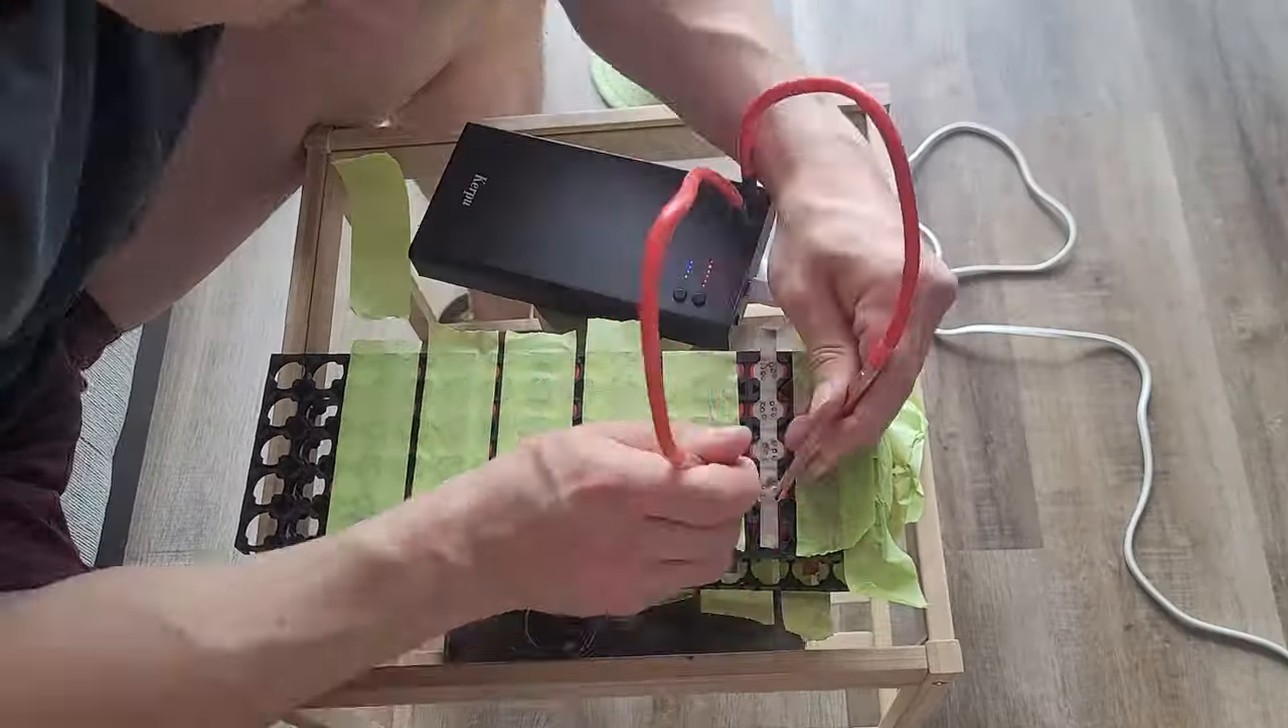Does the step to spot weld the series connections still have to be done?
Yes.